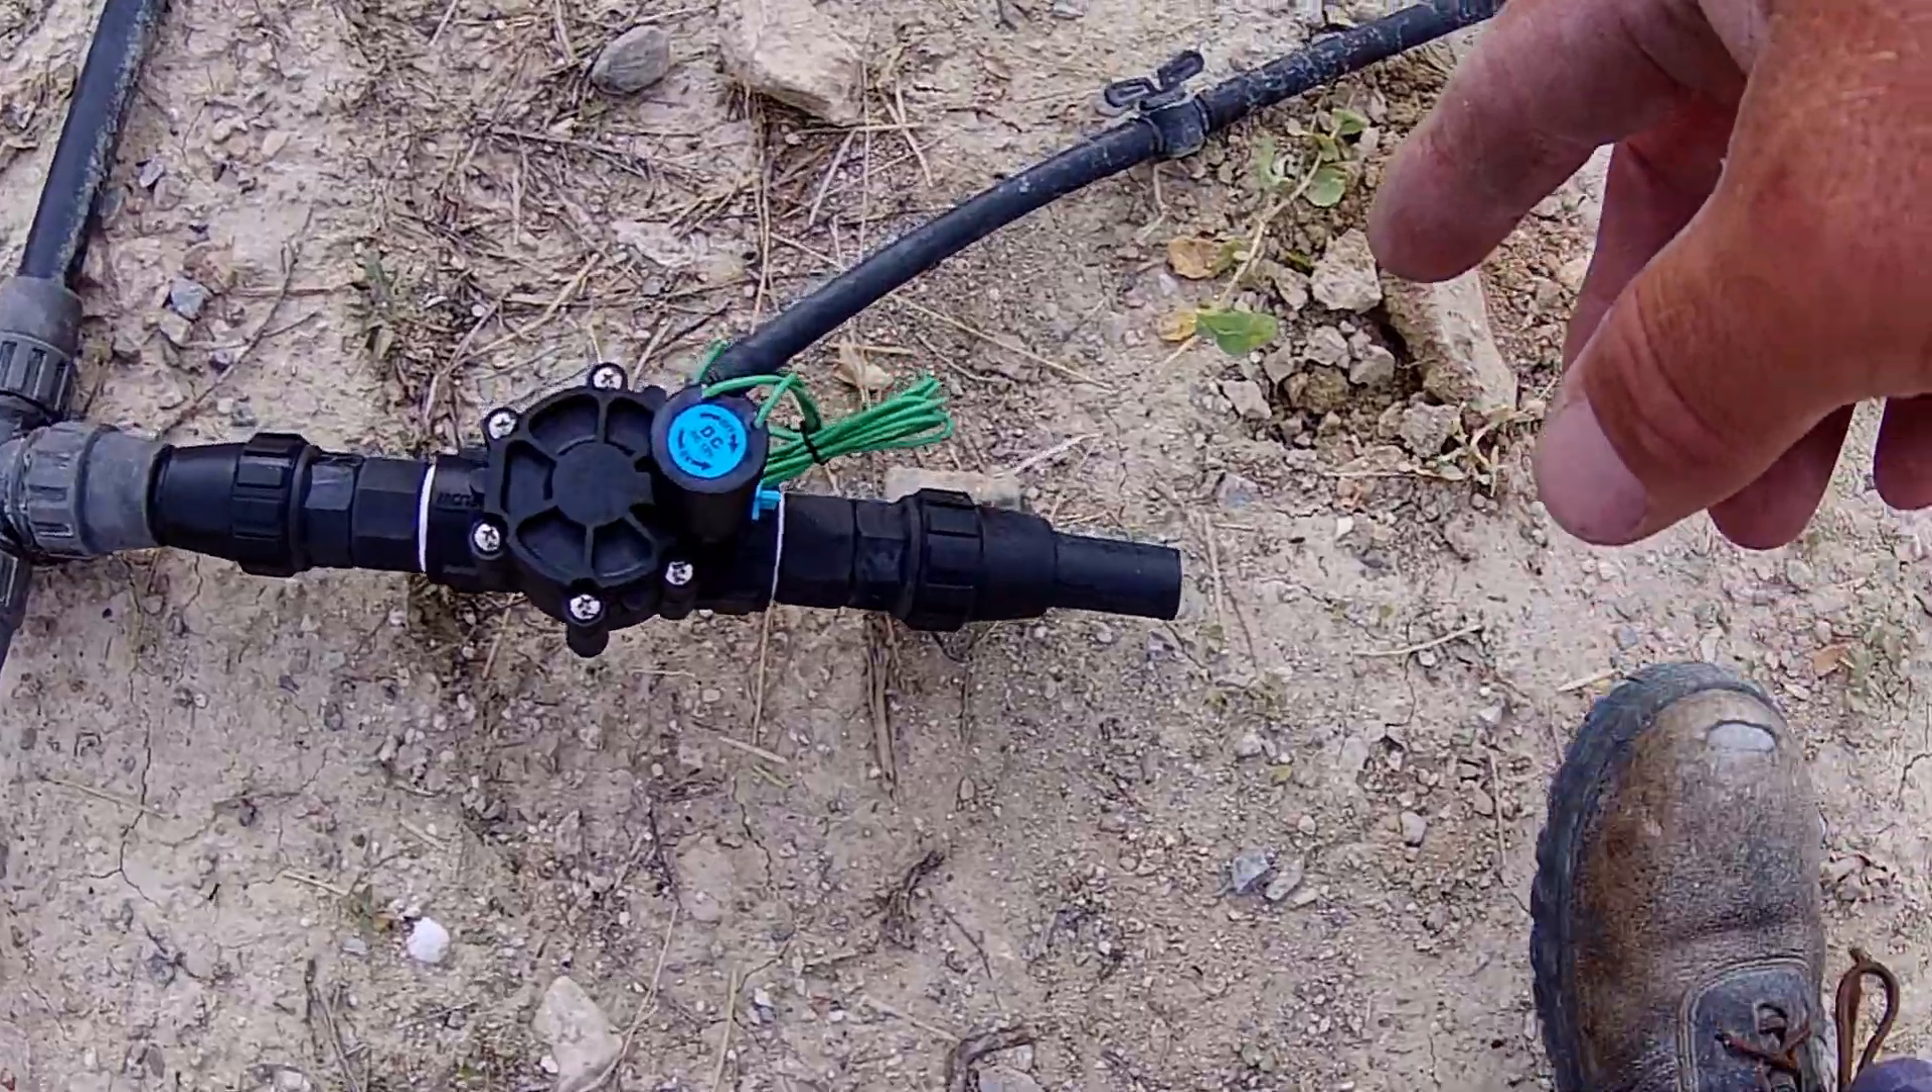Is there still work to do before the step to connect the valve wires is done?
Yes.